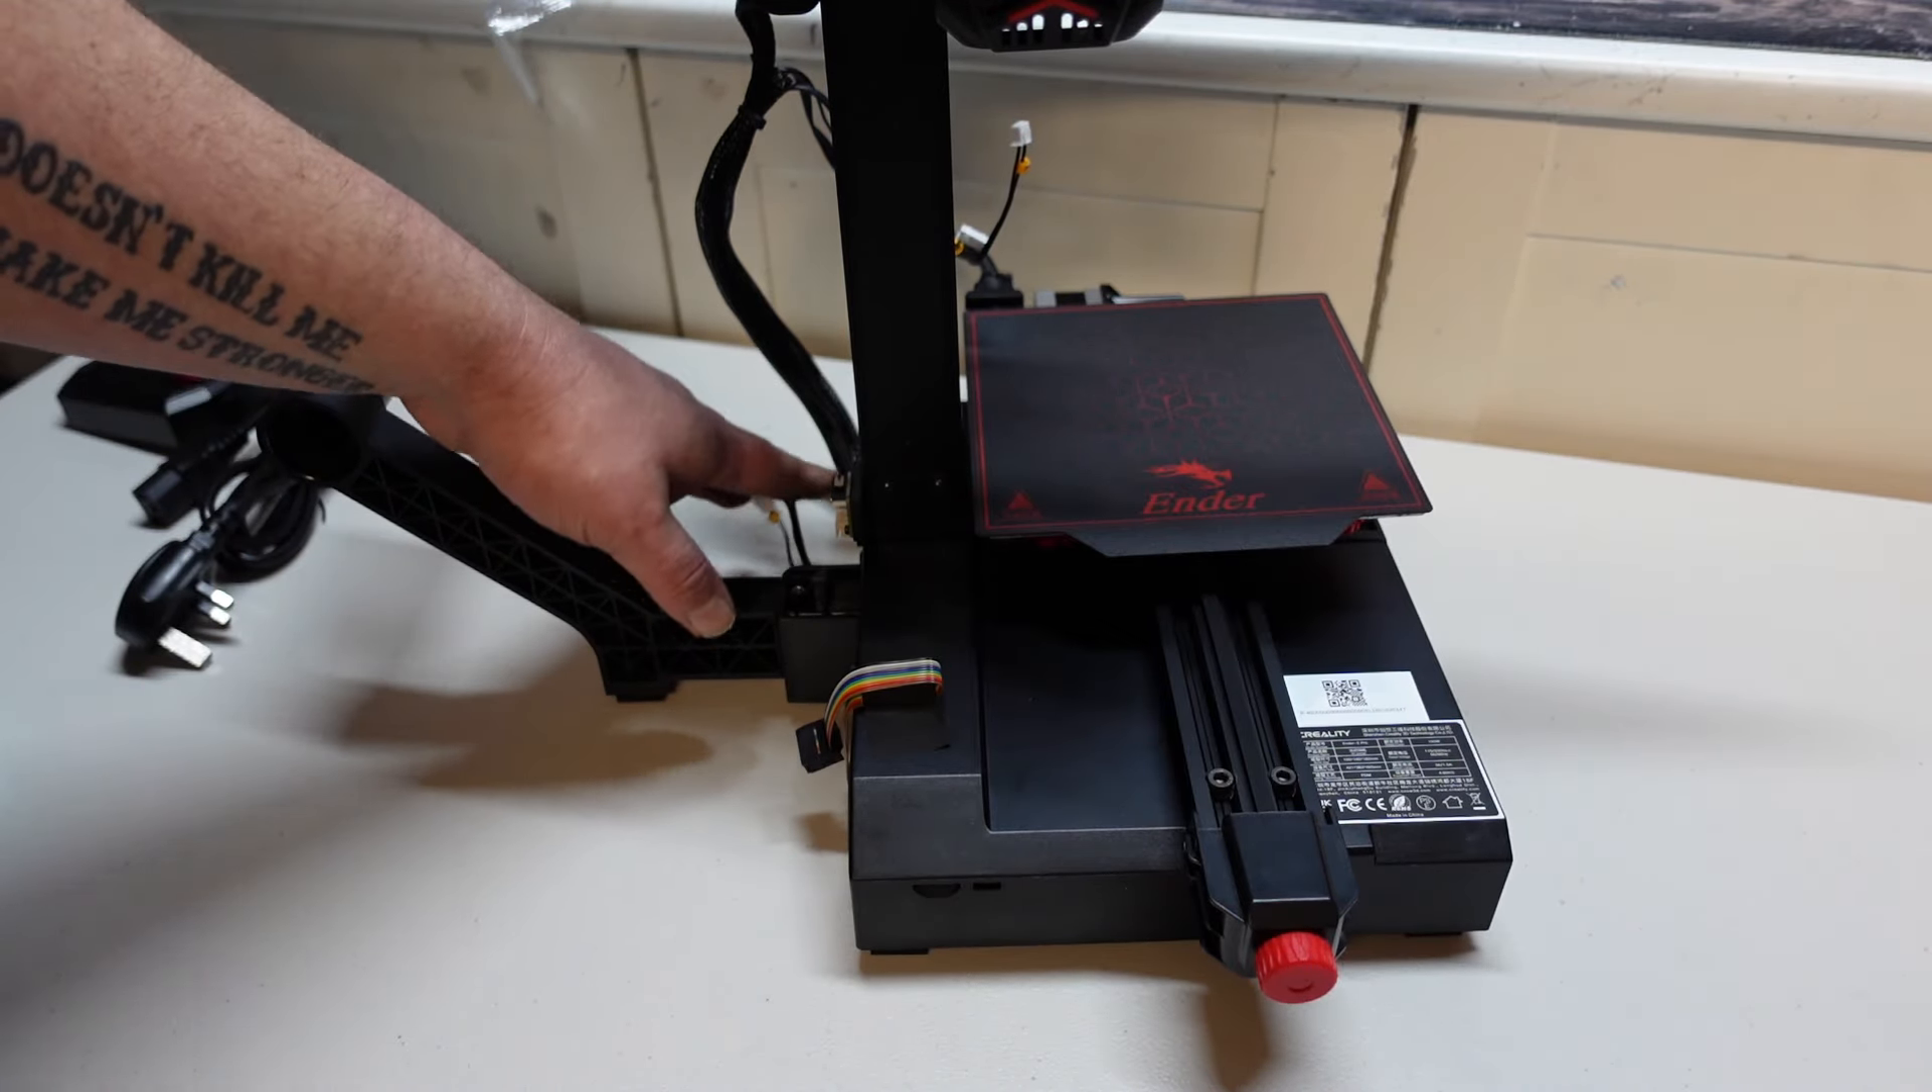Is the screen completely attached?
No.